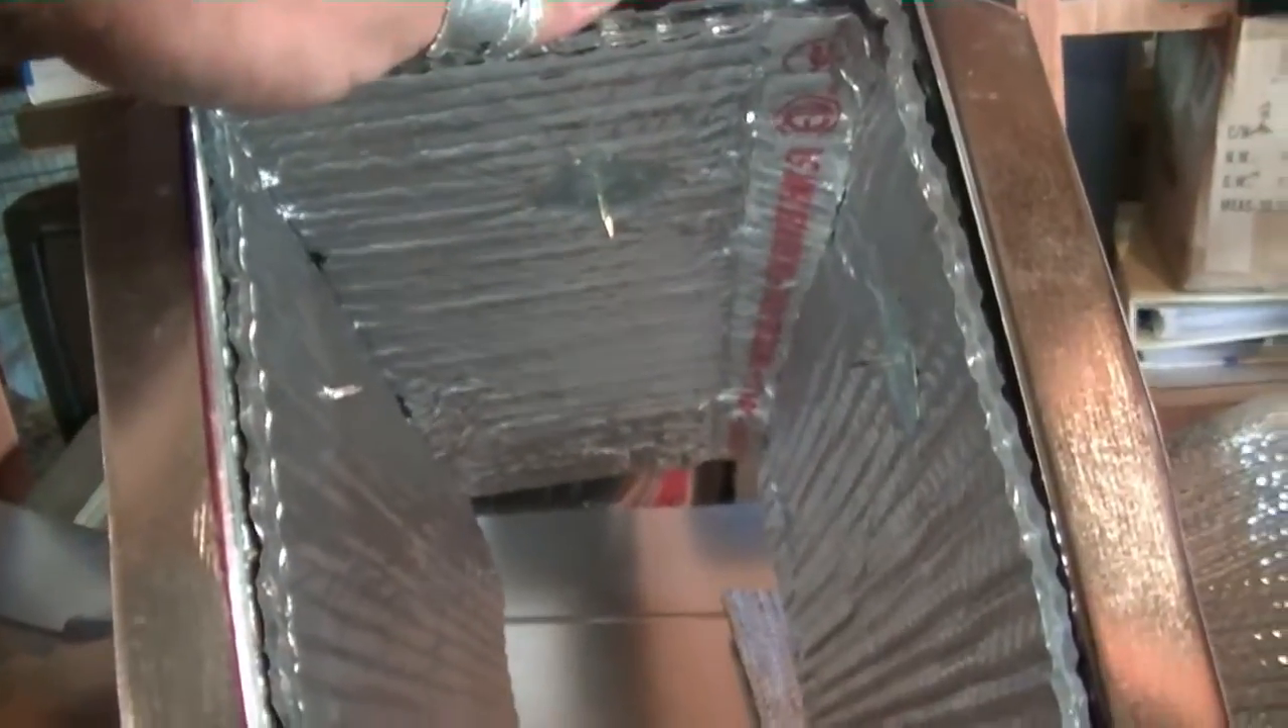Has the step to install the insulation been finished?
Yes.